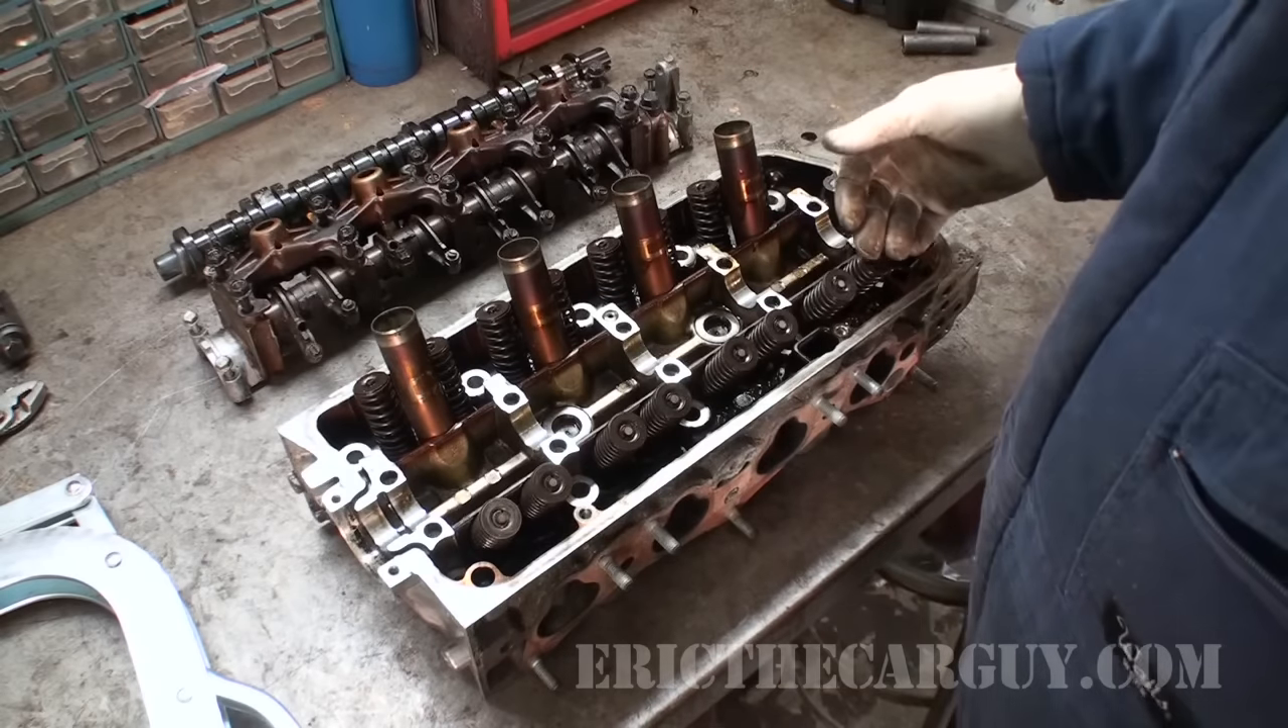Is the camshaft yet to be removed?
No.